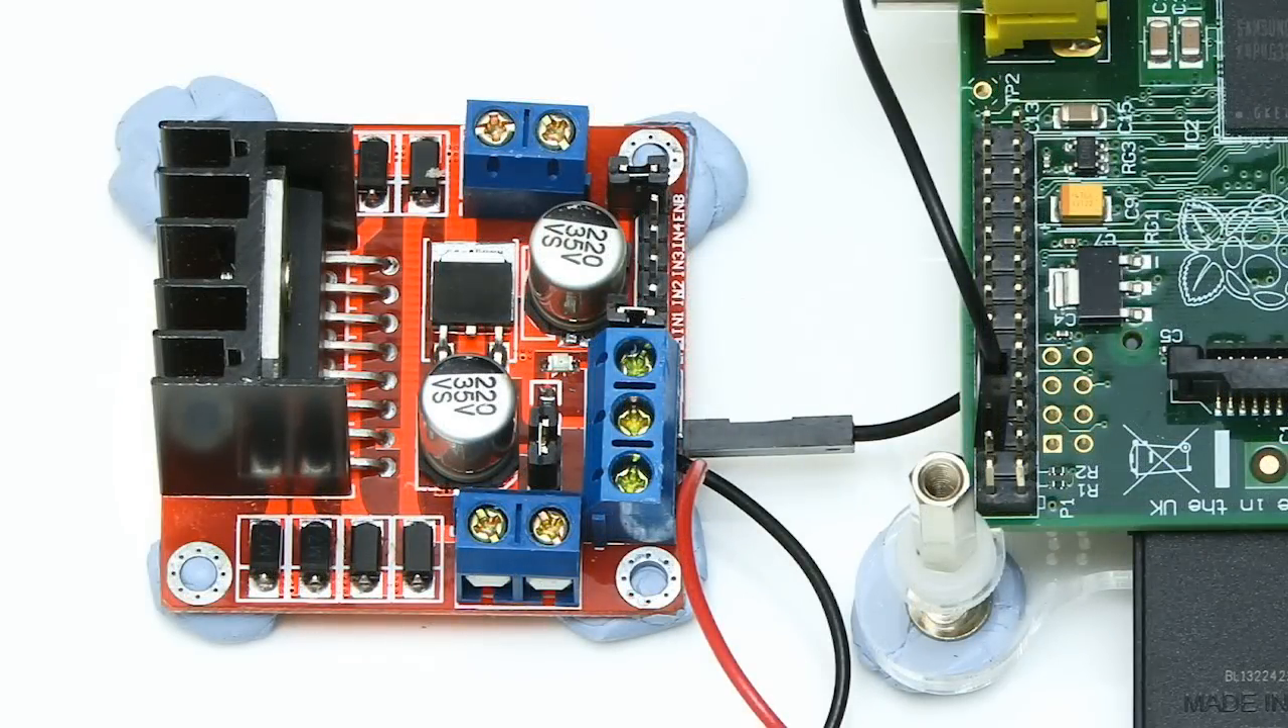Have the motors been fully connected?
No.